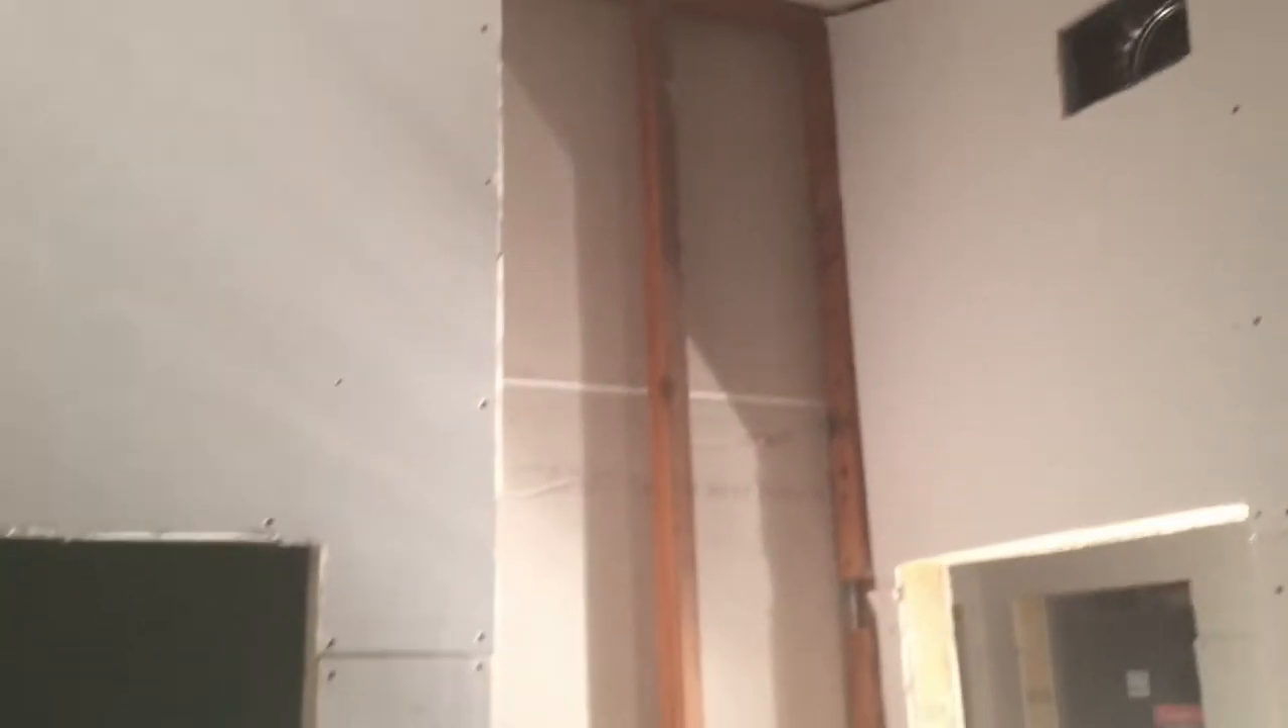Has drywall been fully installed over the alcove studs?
No.